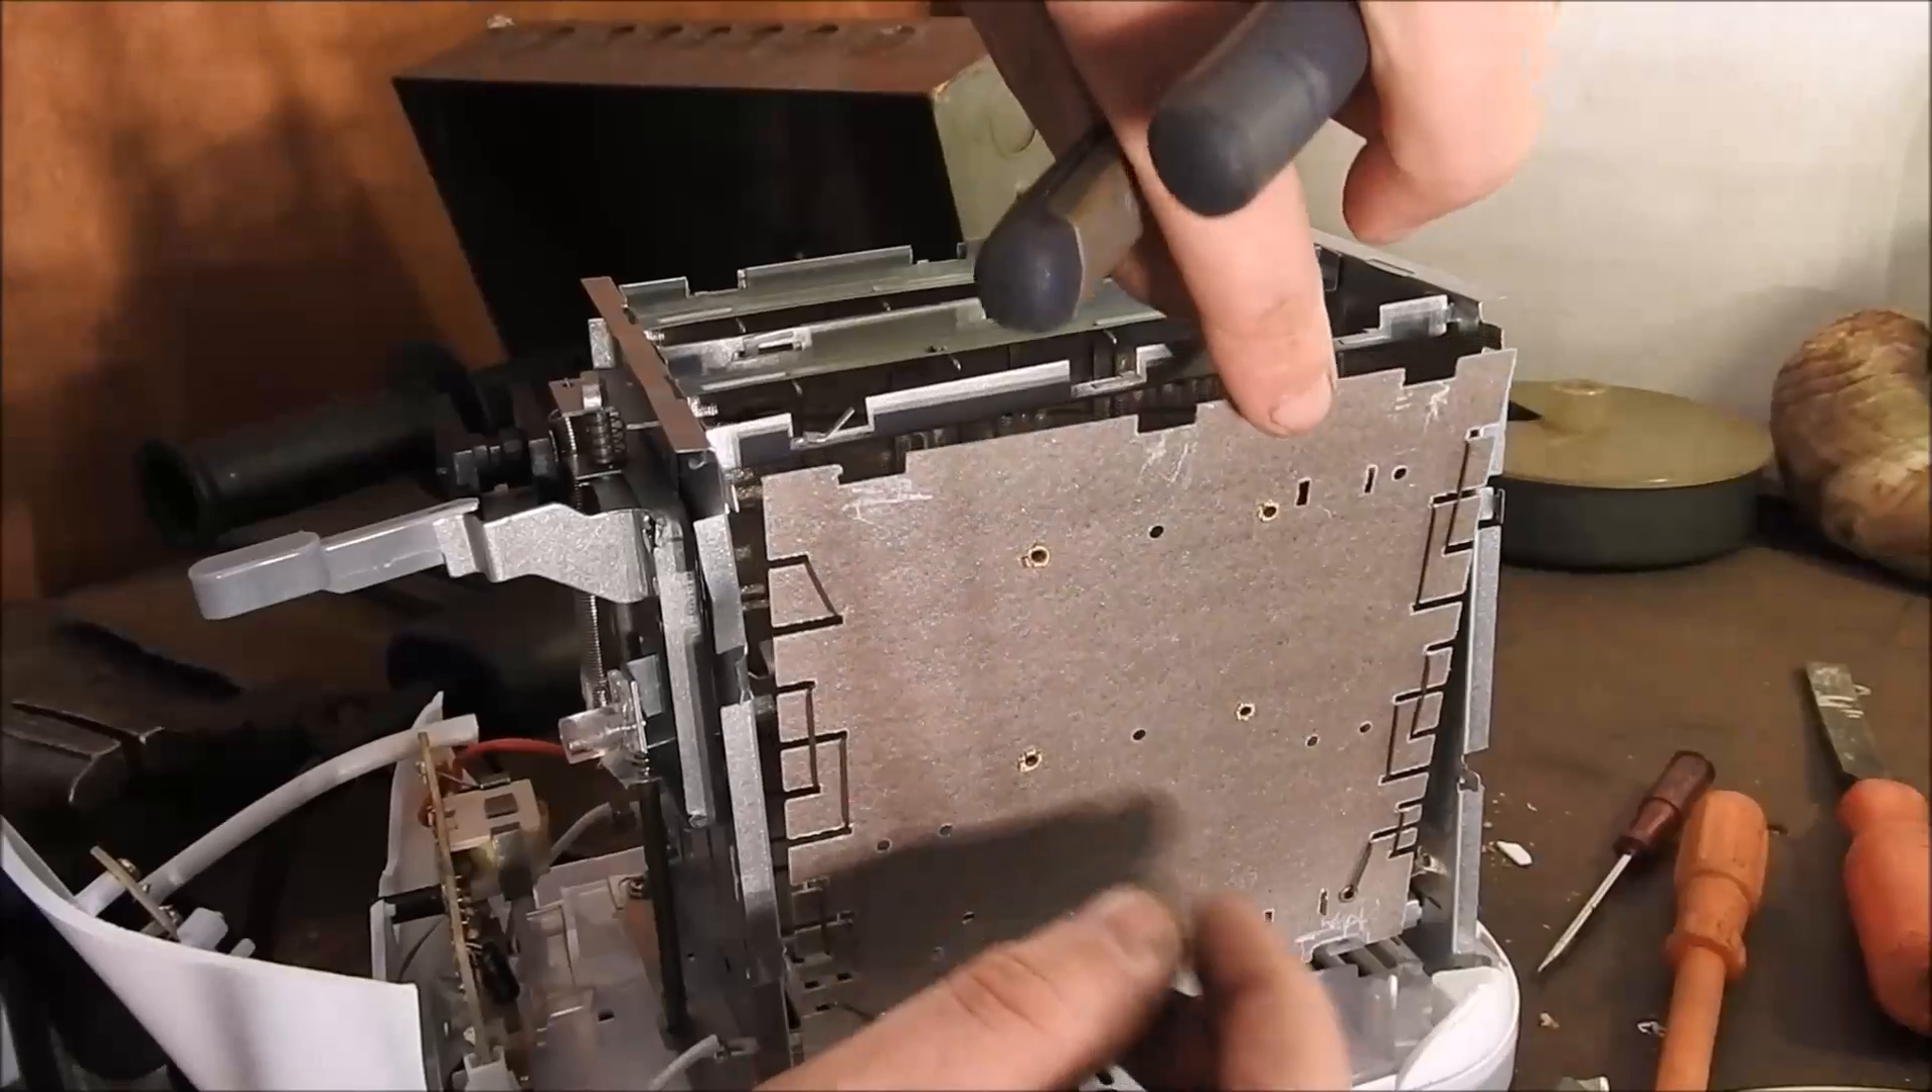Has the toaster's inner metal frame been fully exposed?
Yes.